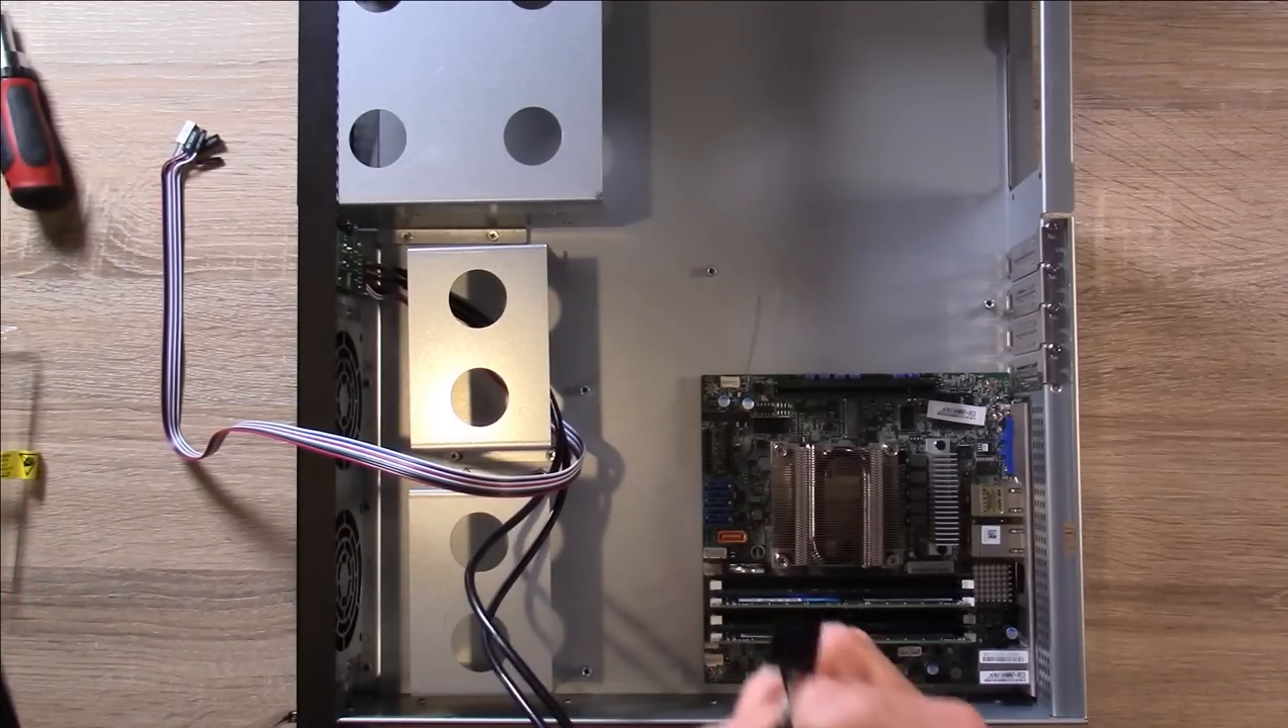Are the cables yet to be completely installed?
Yes.